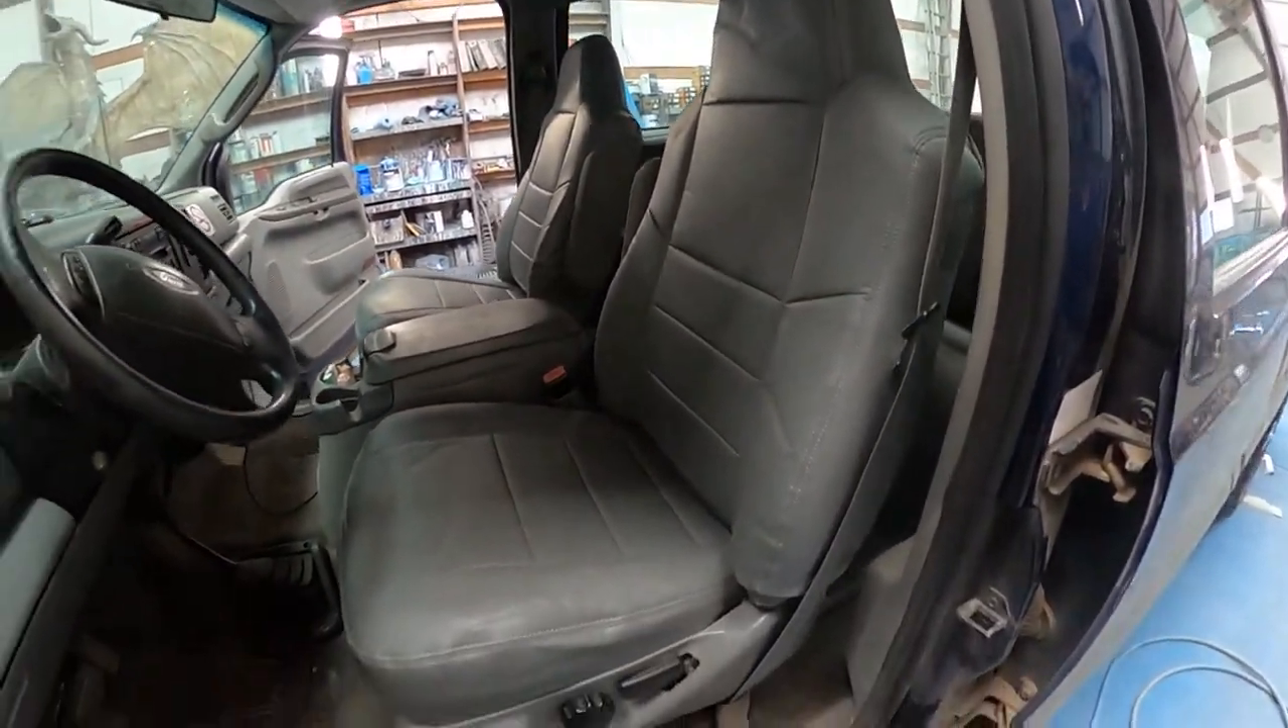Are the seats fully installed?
Yes.